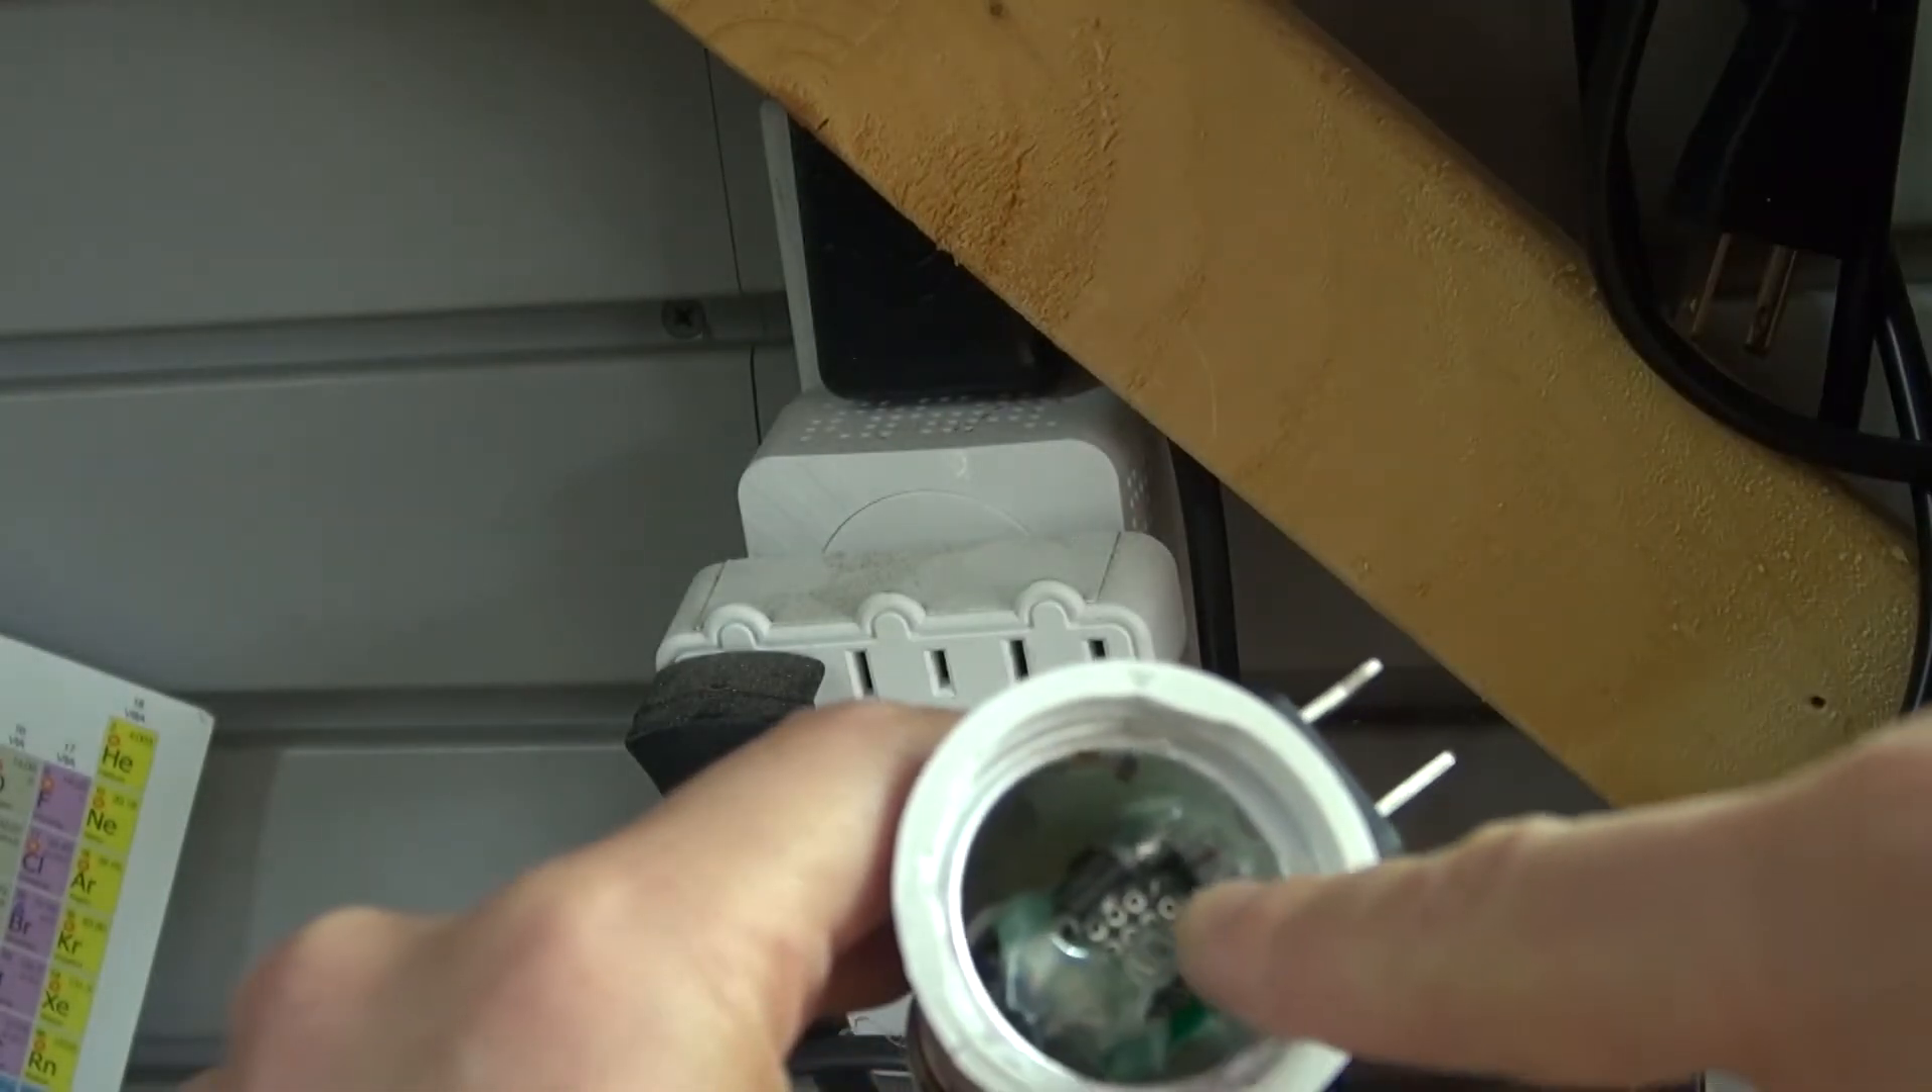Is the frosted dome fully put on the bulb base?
No.